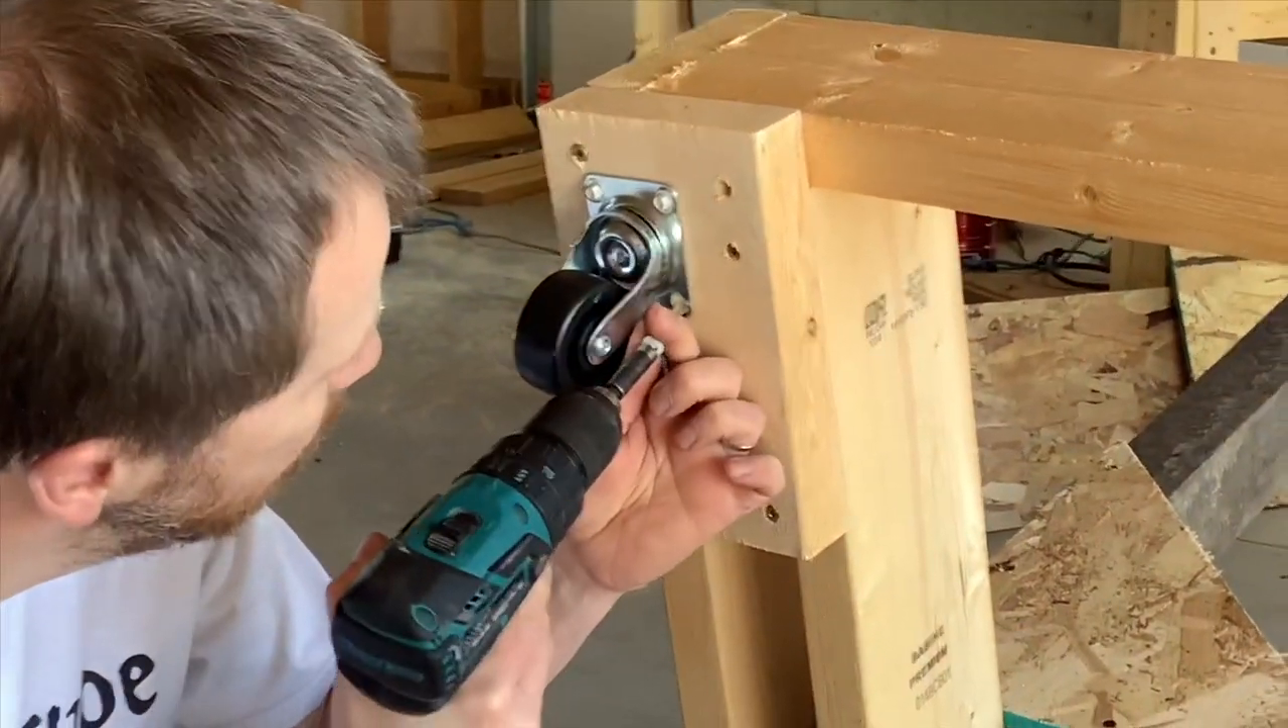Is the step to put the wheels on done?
No.